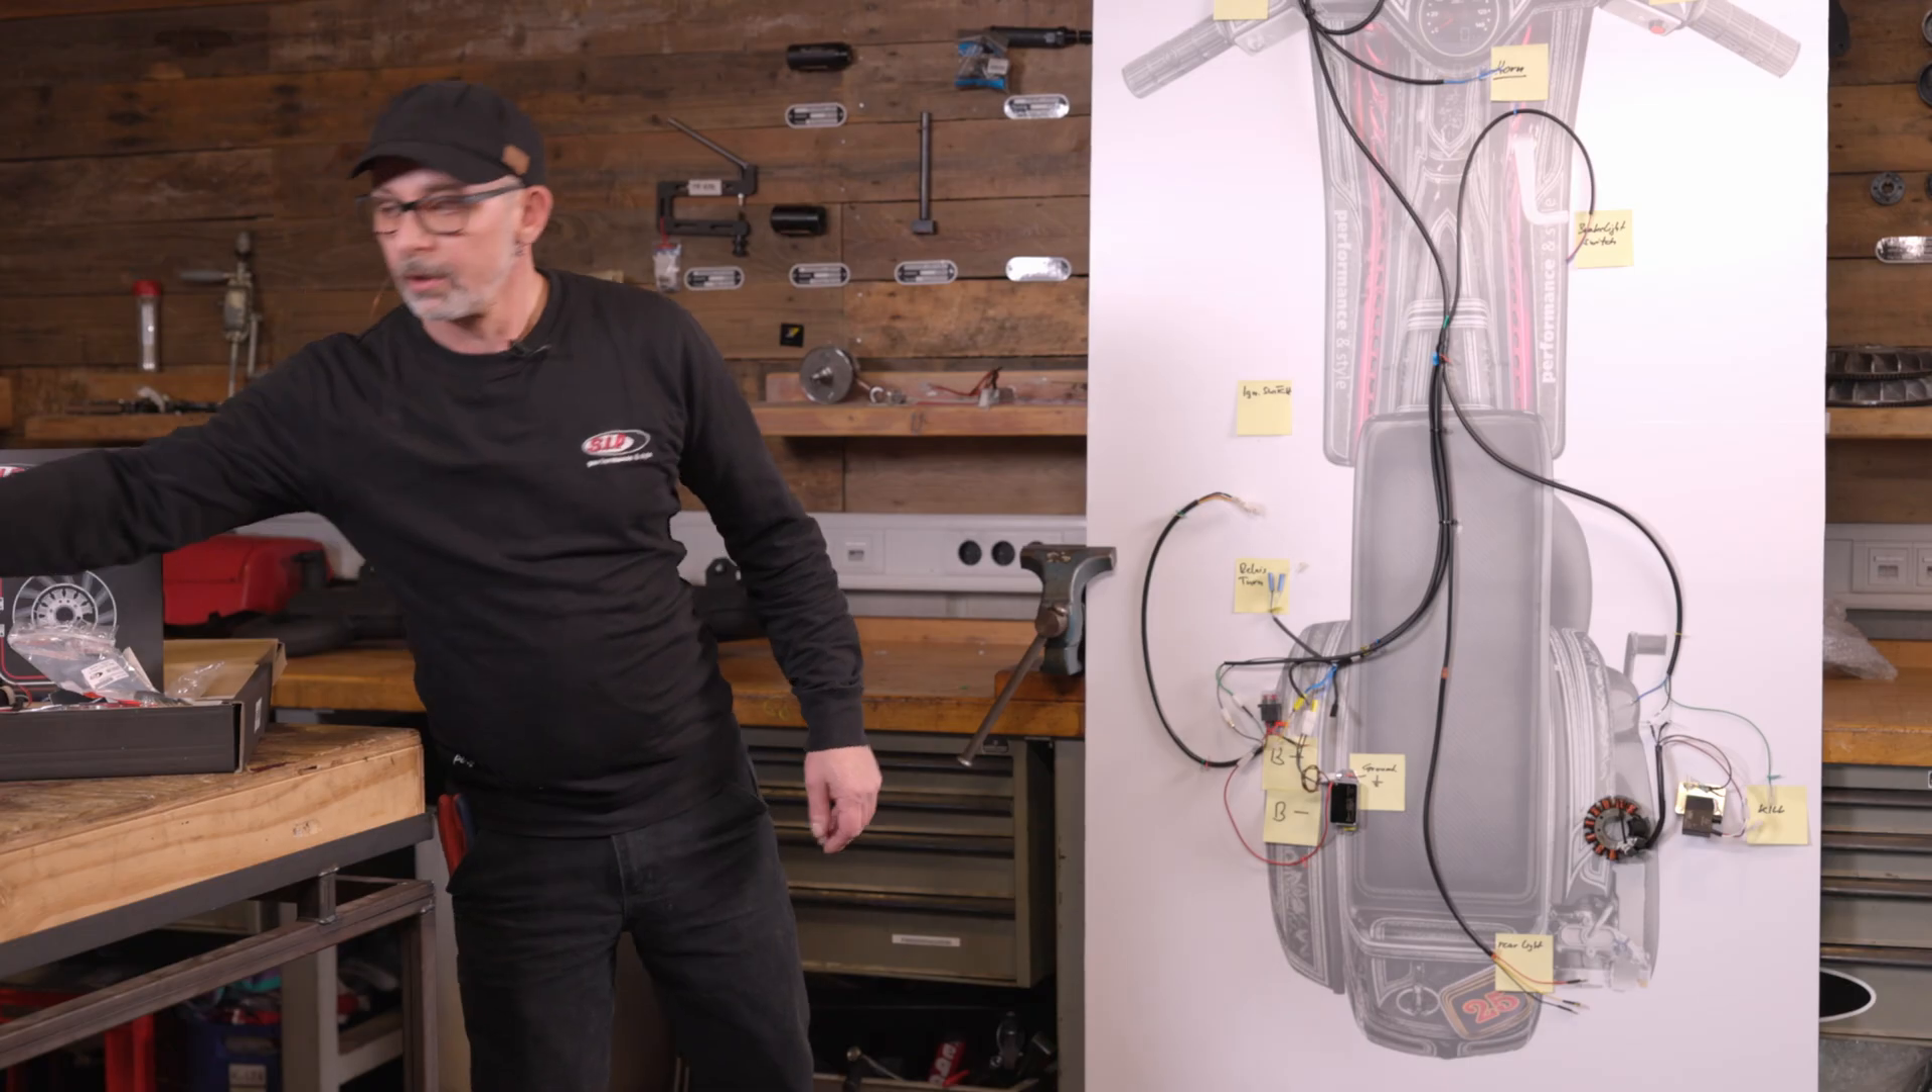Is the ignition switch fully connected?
No.